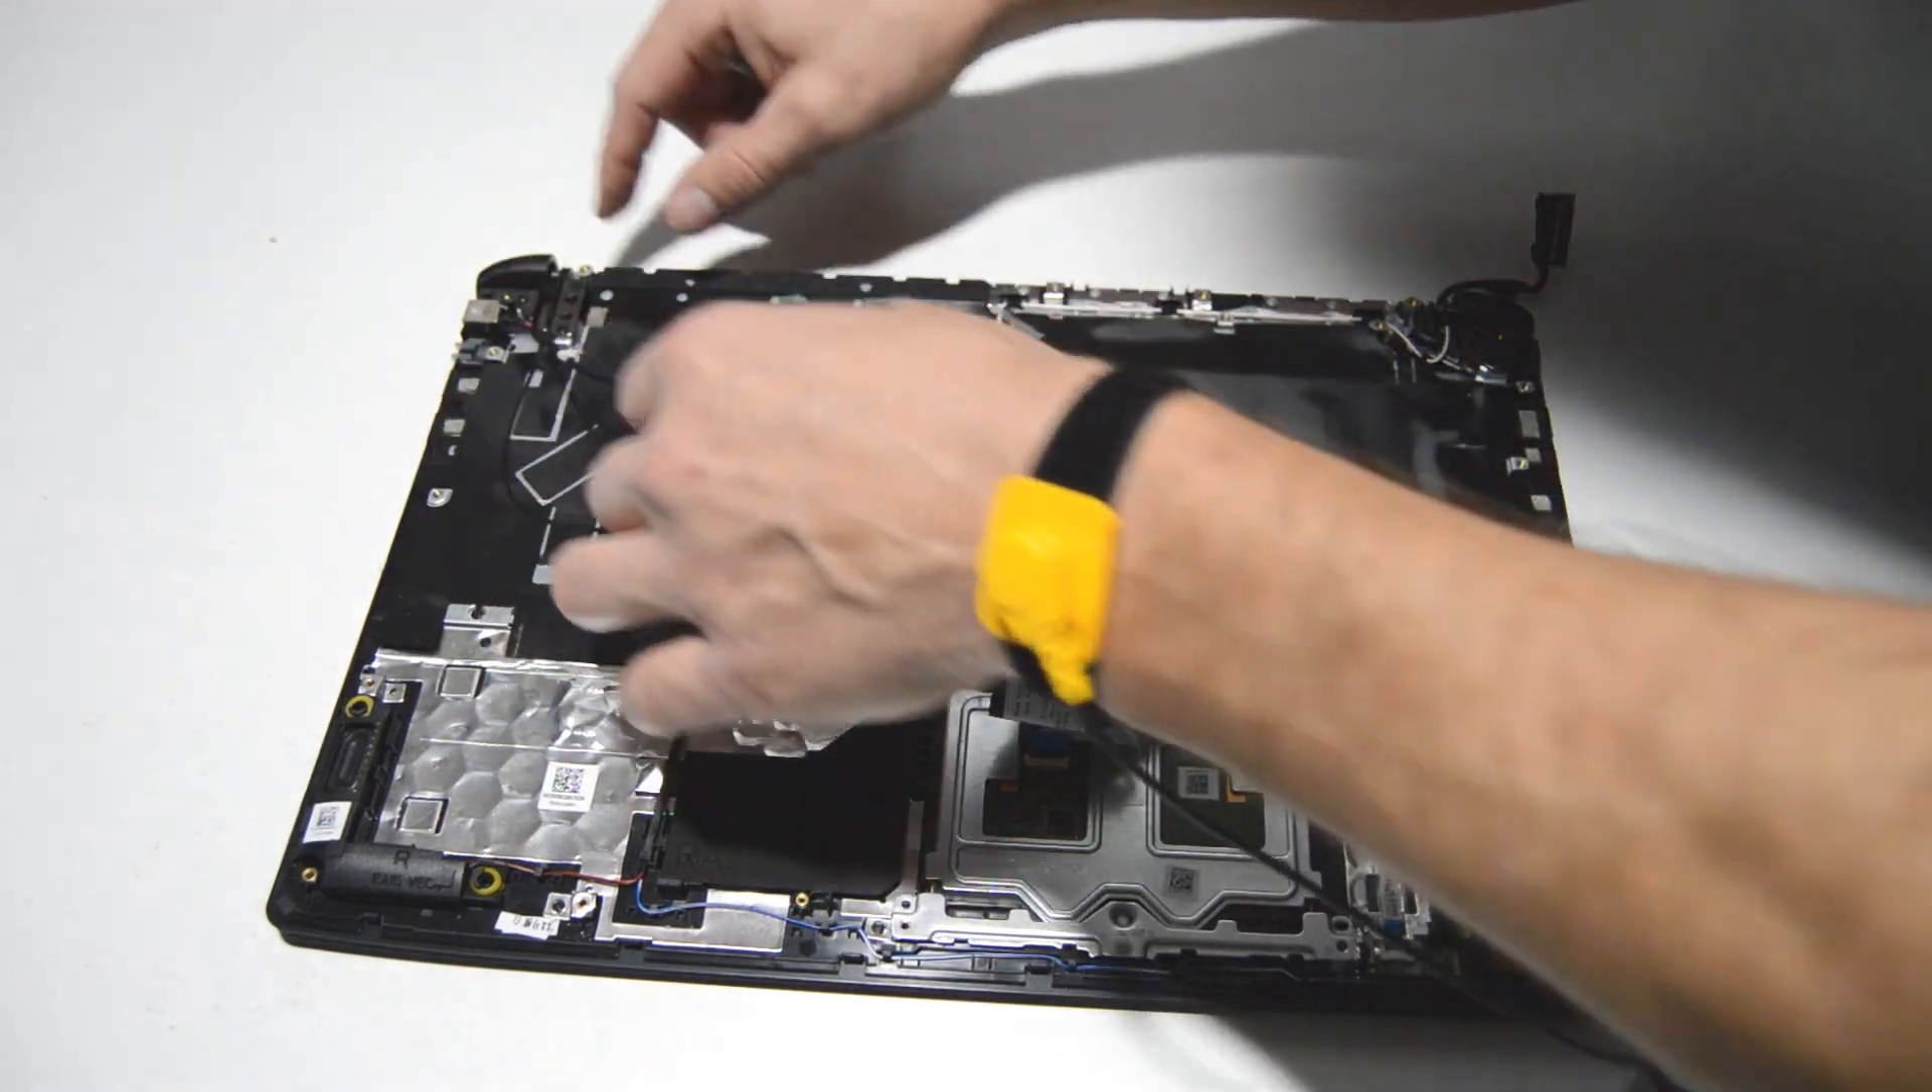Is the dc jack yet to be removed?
Yes.